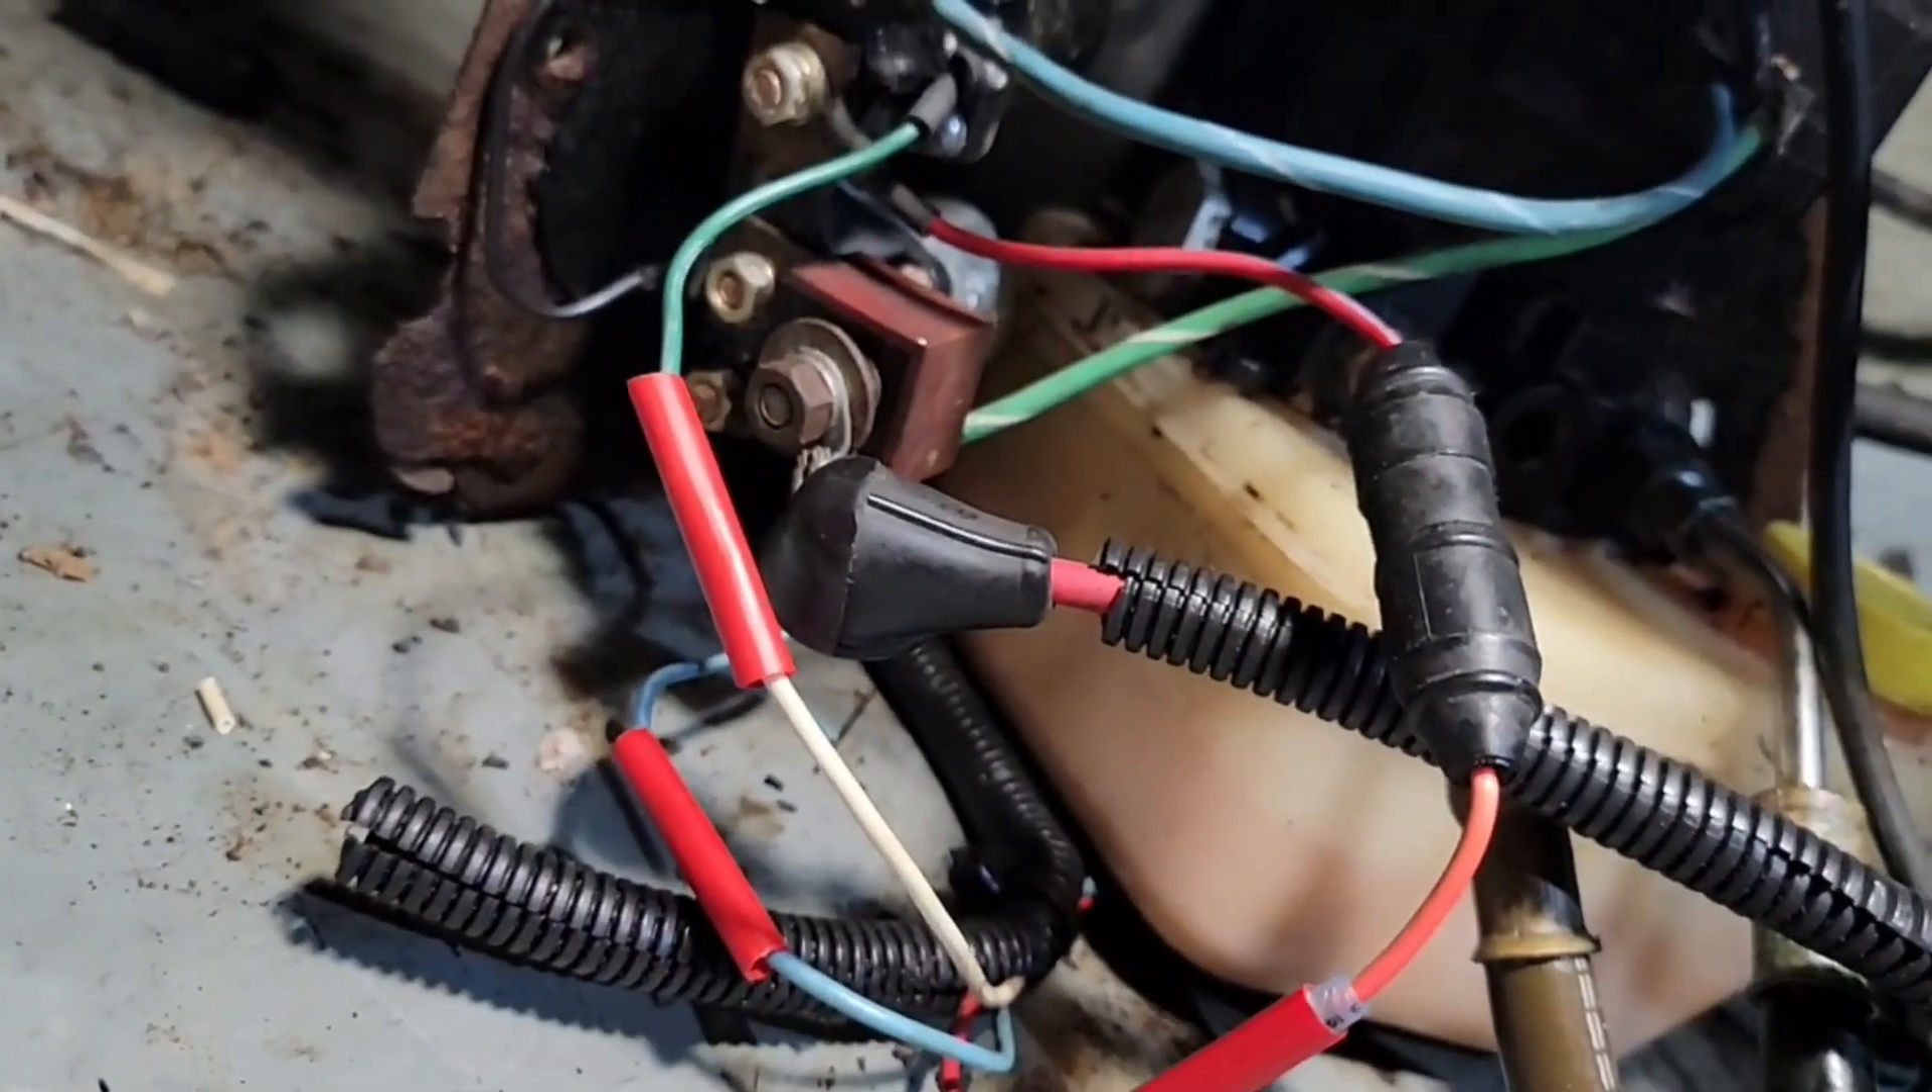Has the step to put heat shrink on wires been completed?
Yes.